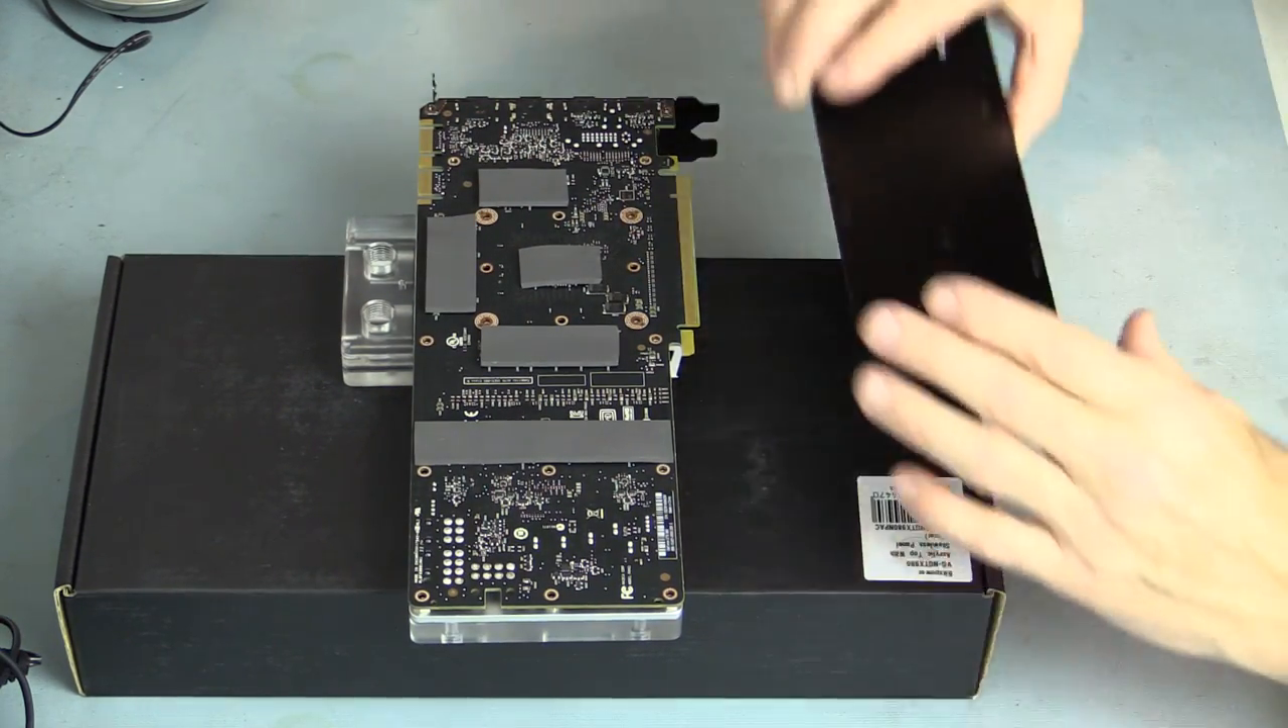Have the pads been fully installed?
Yes.